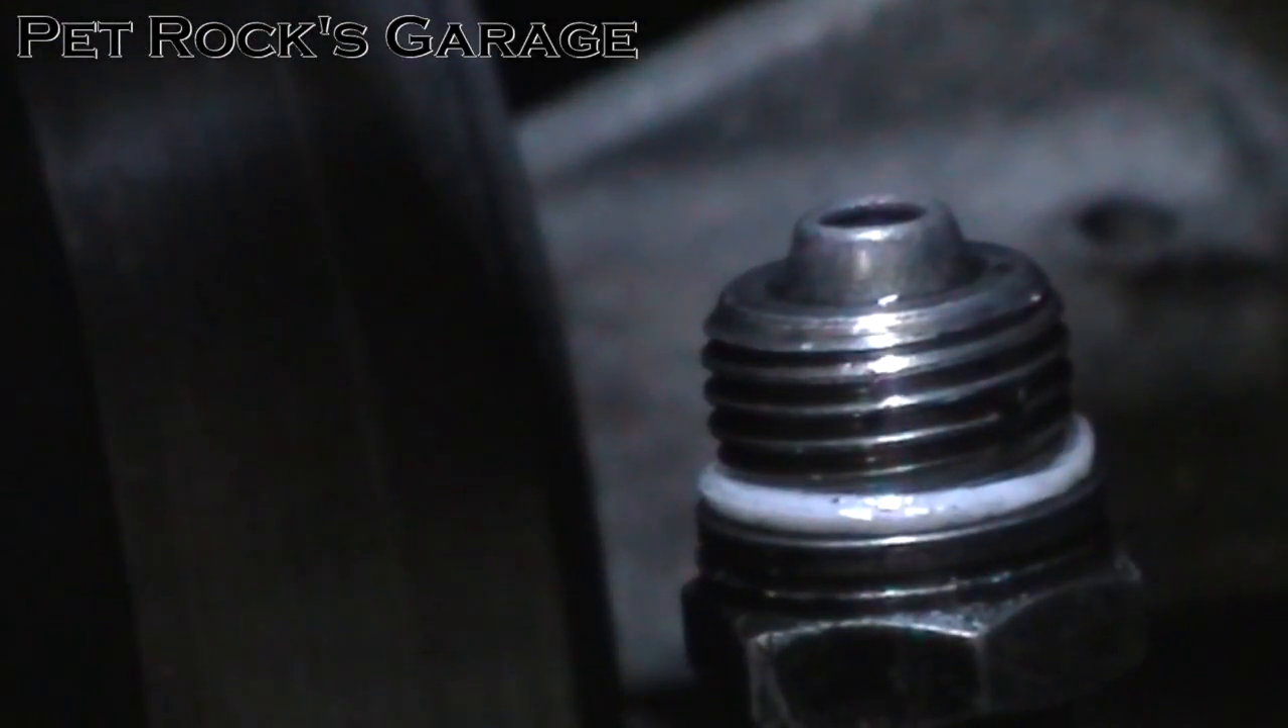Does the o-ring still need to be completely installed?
No.